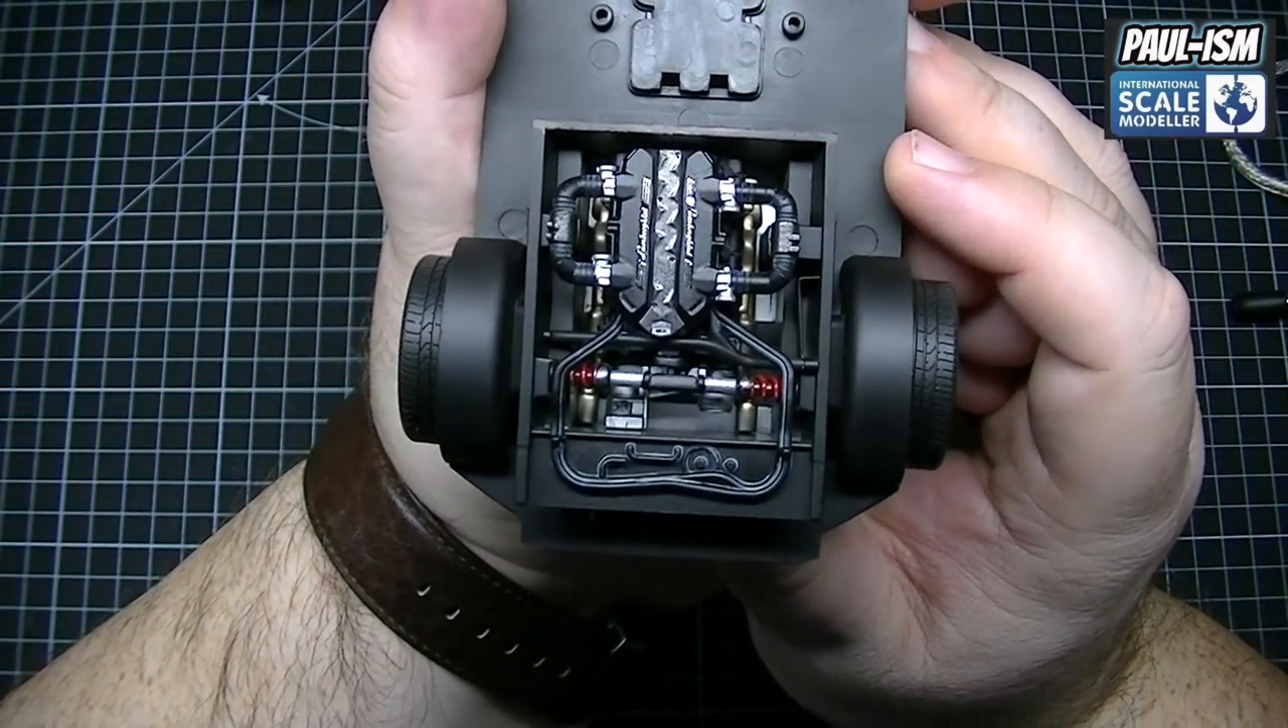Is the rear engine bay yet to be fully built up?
No.